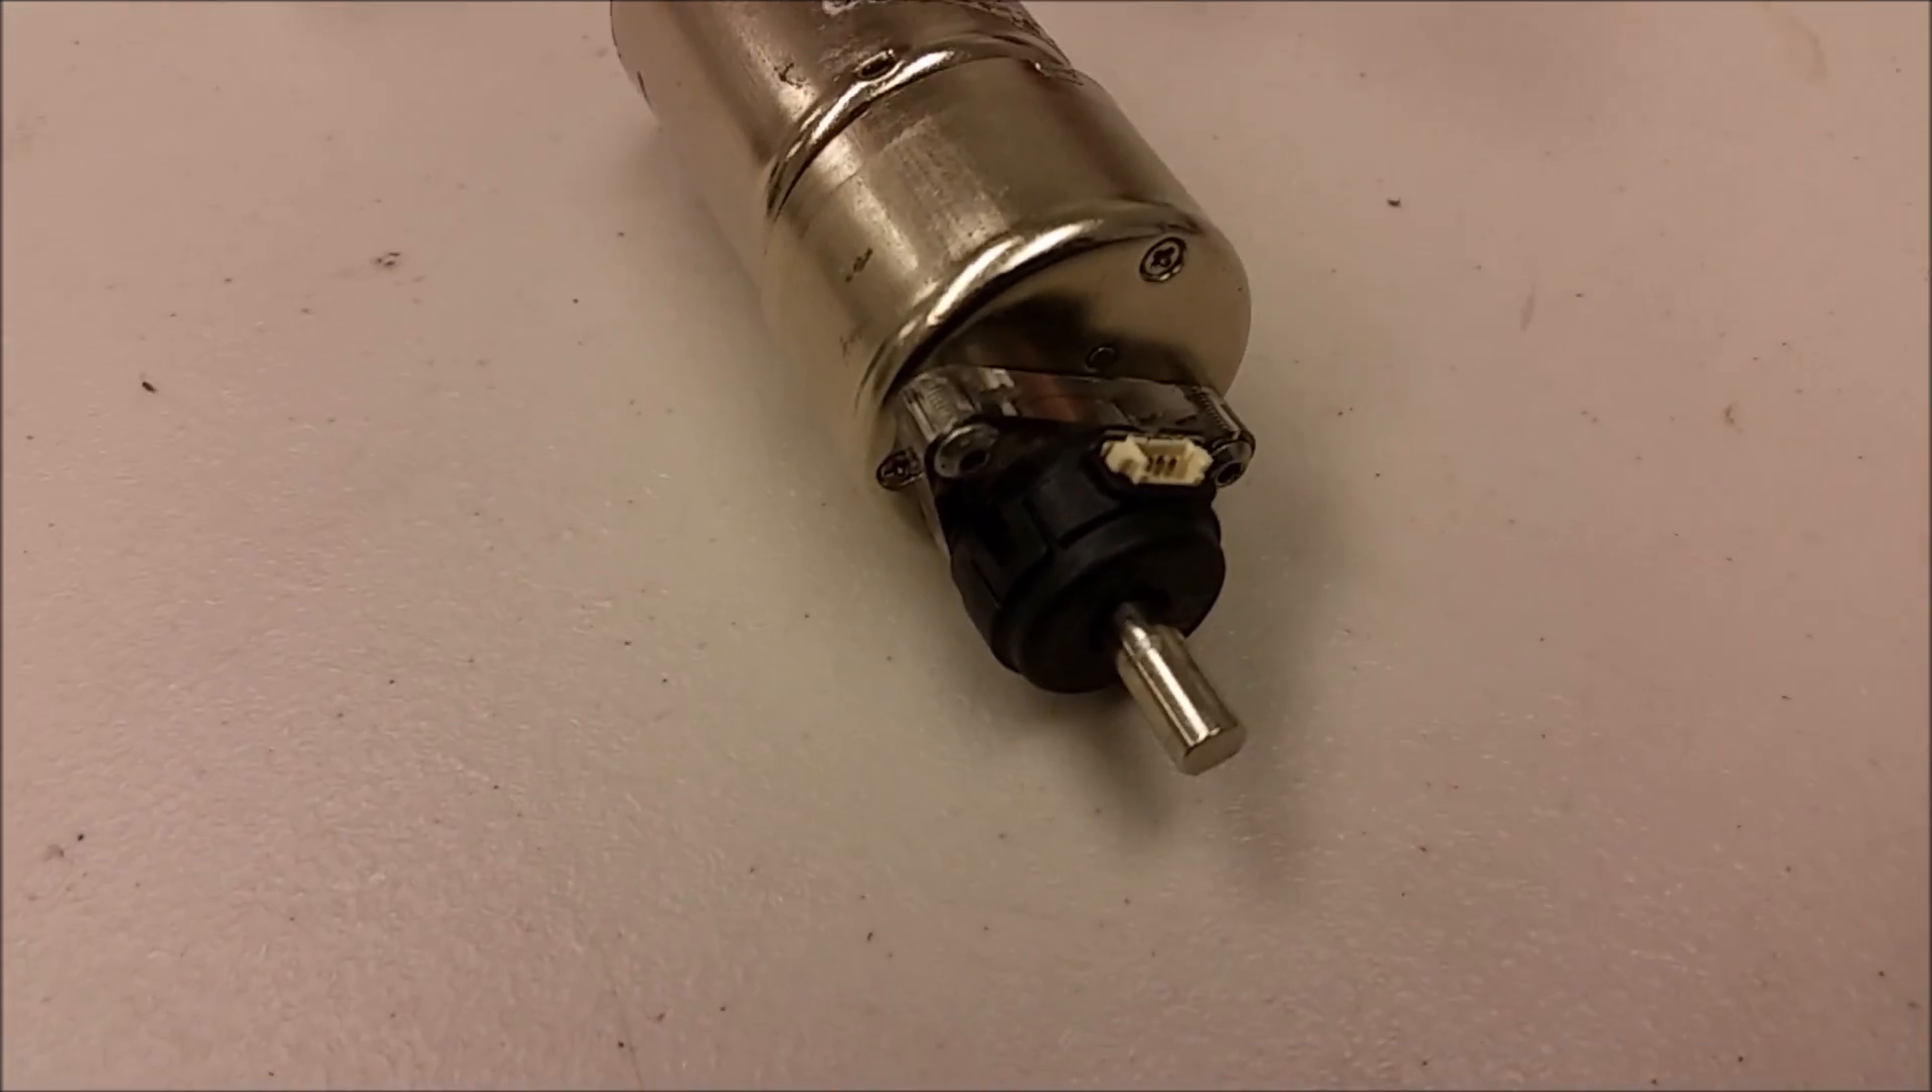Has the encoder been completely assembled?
Yes.